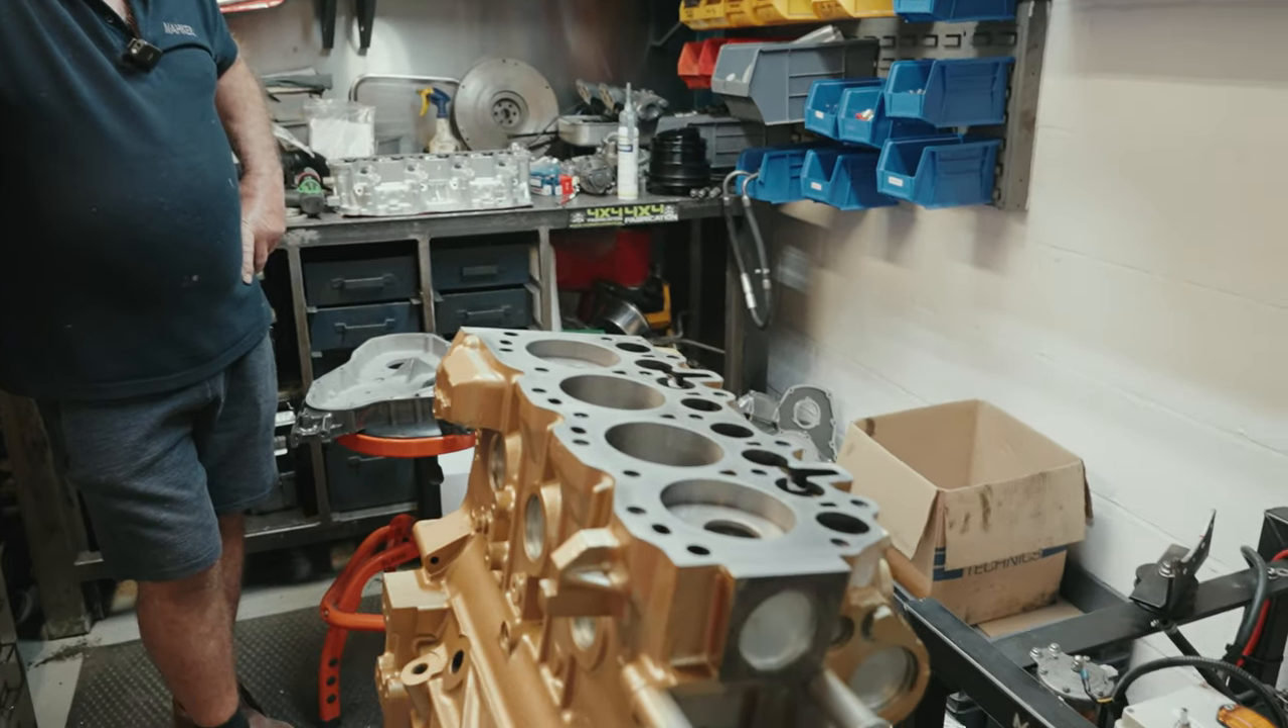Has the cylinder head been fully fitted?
No.